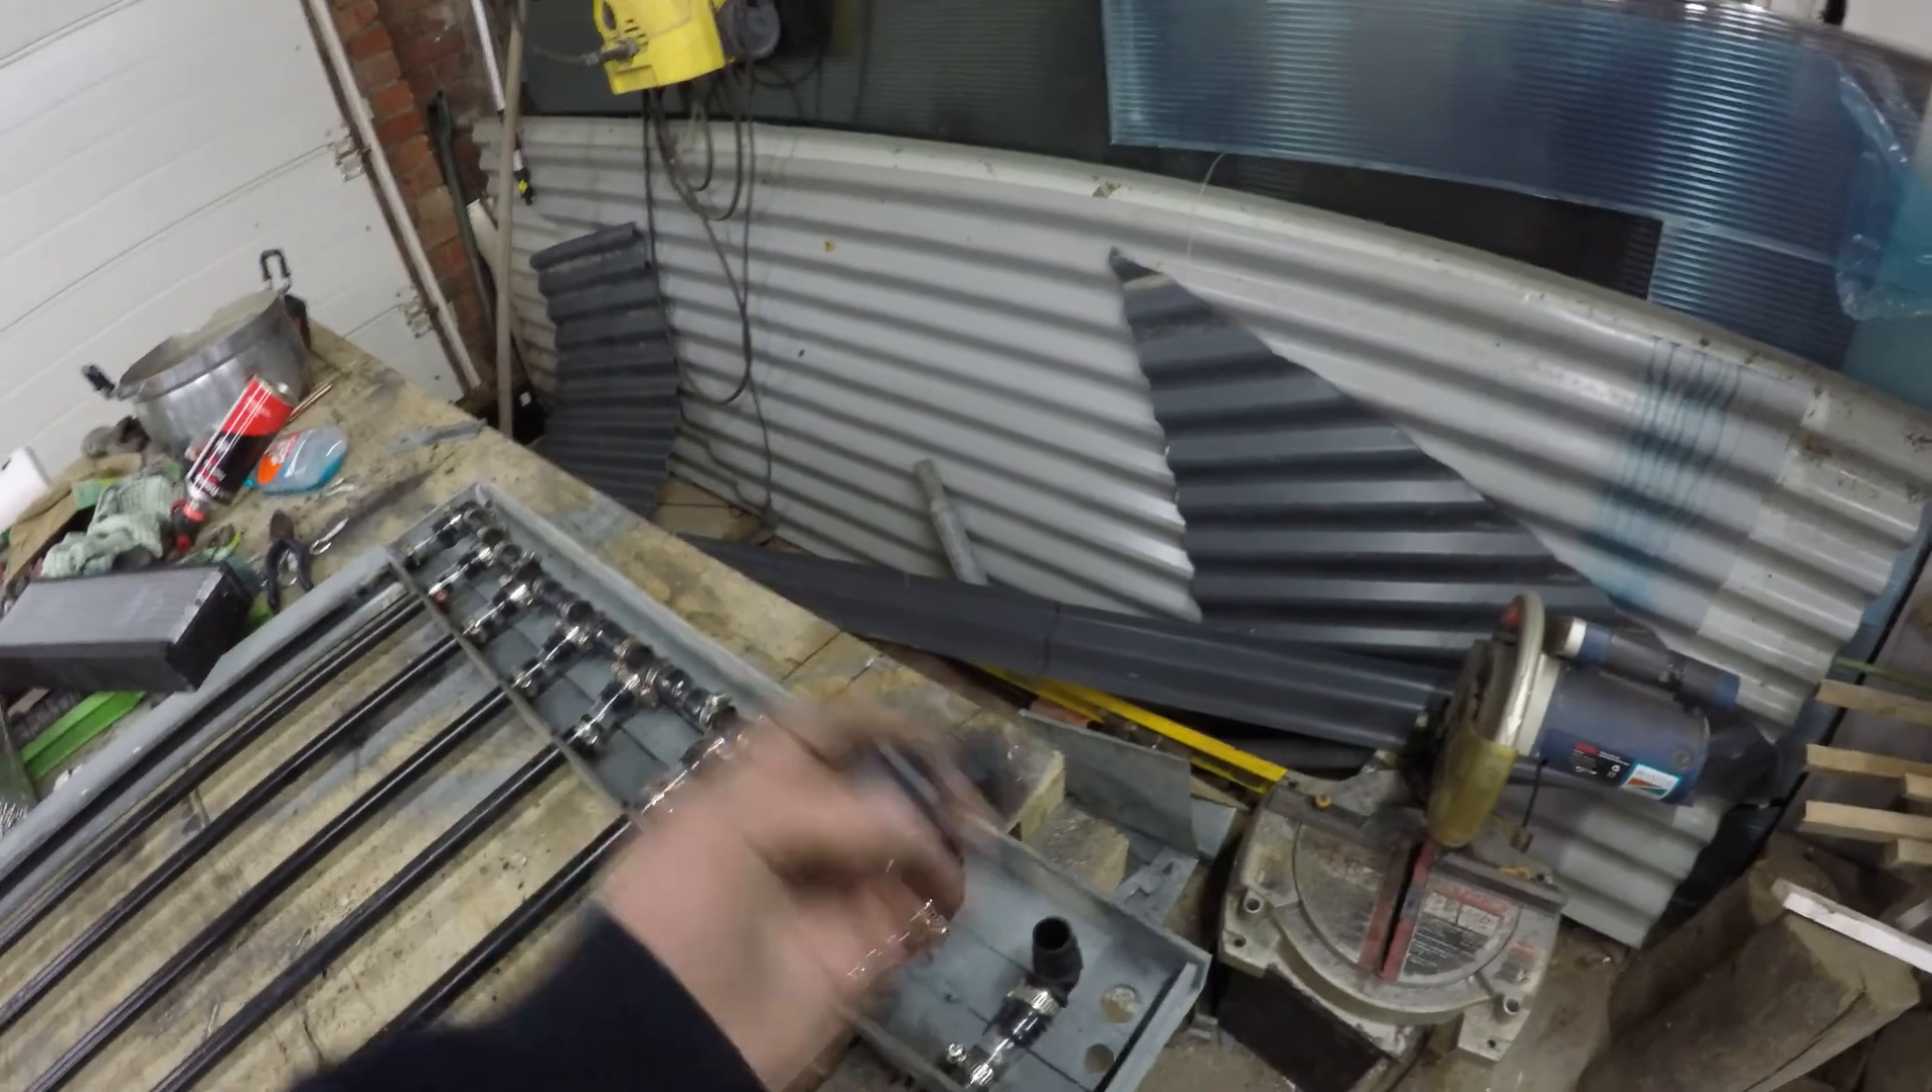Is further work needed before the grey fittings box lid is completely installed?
Yes.